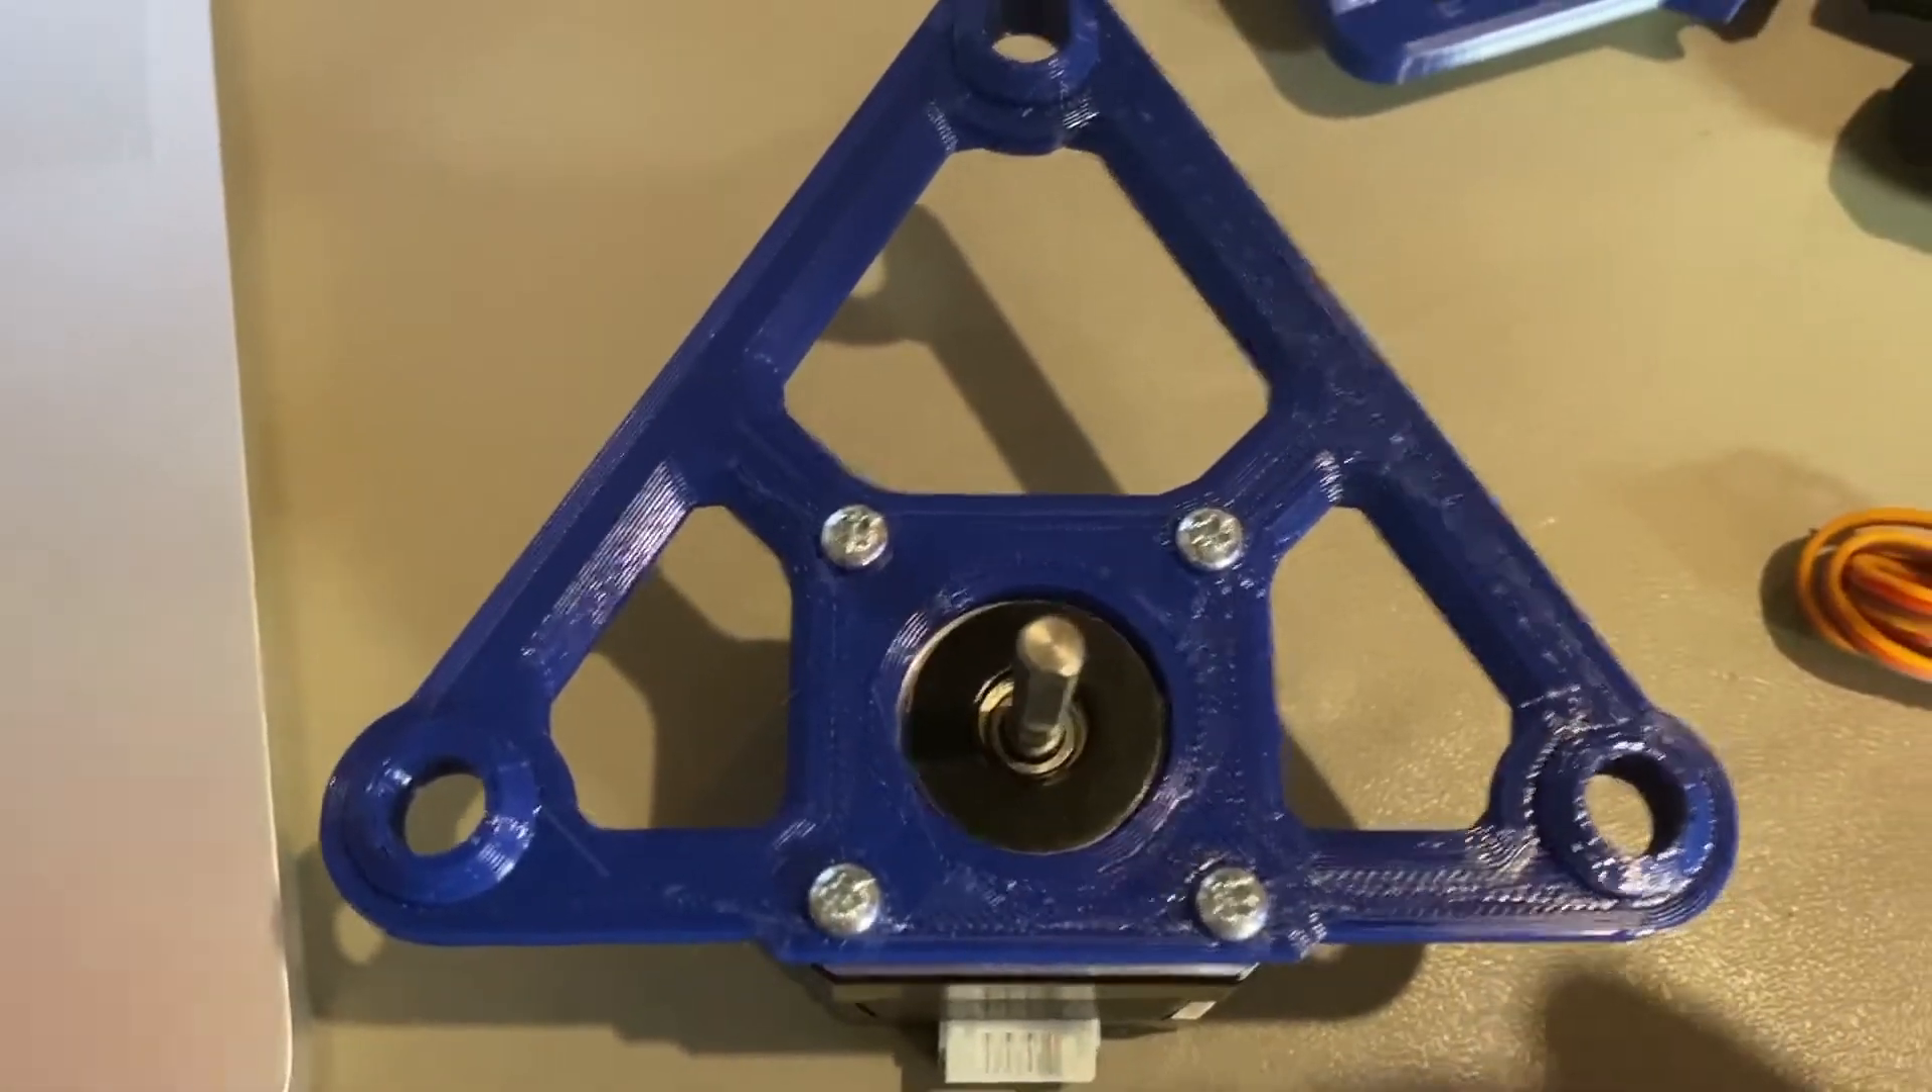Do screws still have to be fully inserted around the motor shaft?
No.